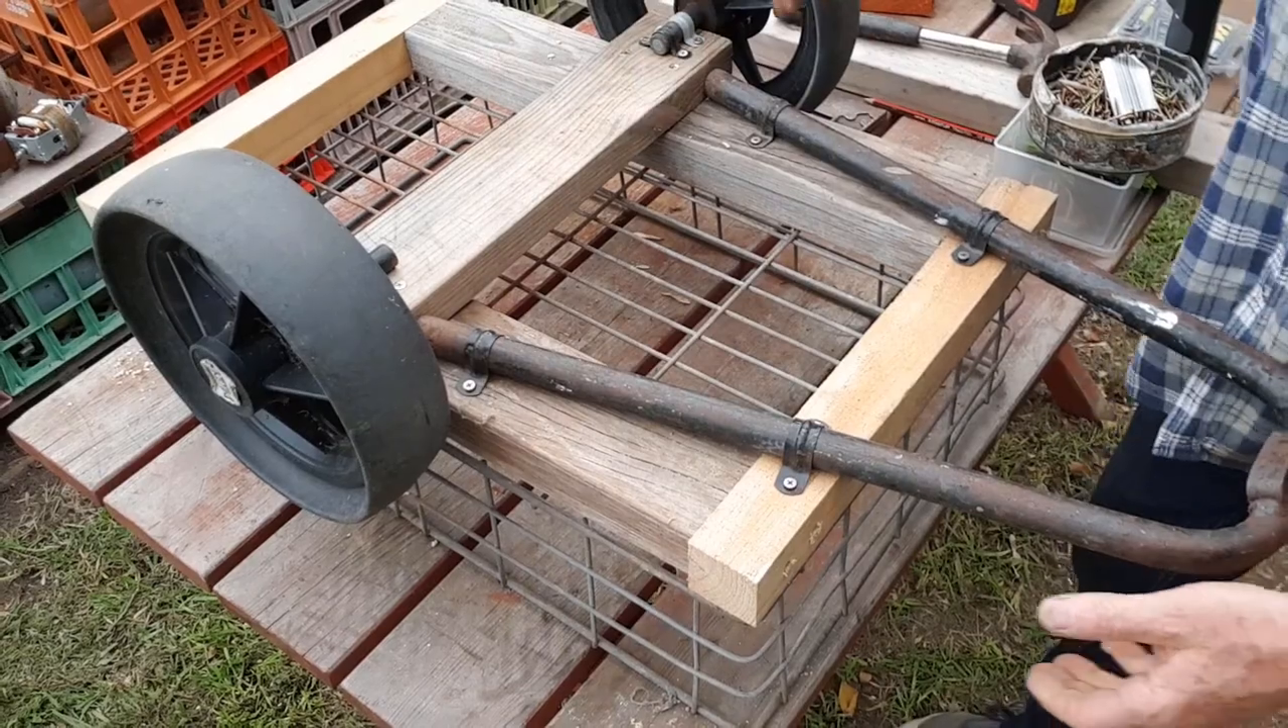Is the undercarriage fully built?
Yes.